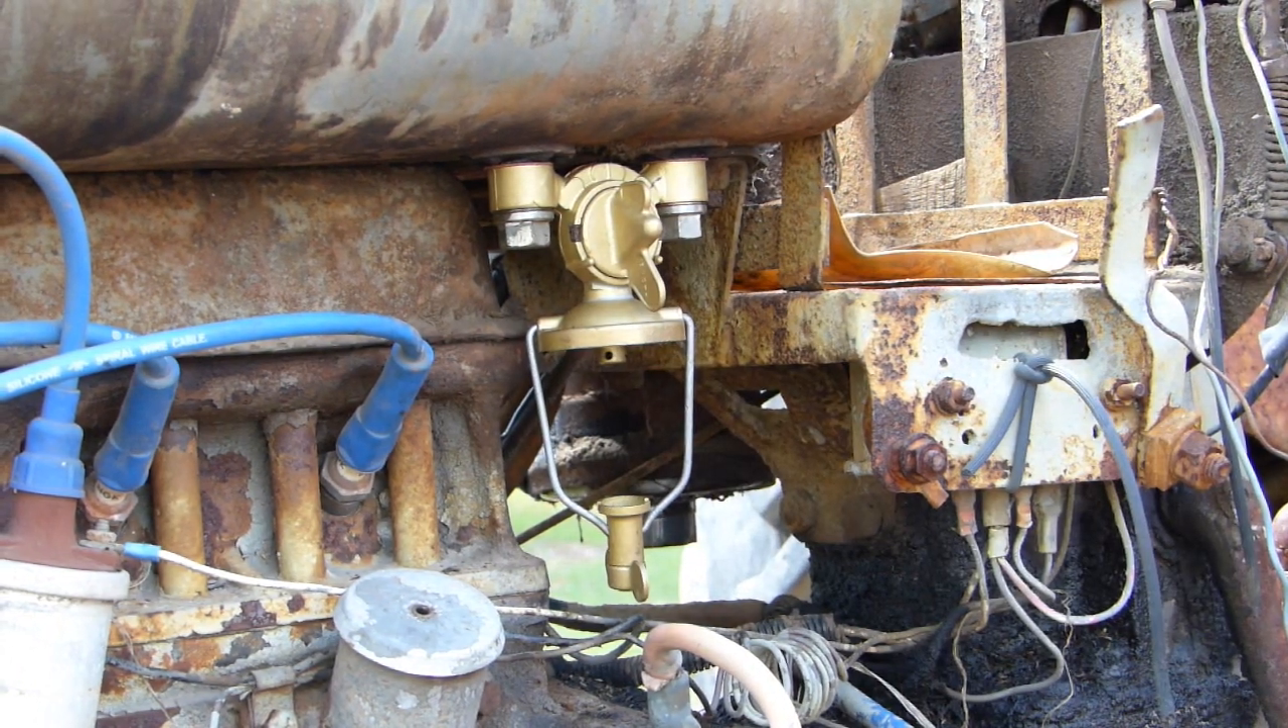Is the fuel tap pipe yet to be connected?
Yes.